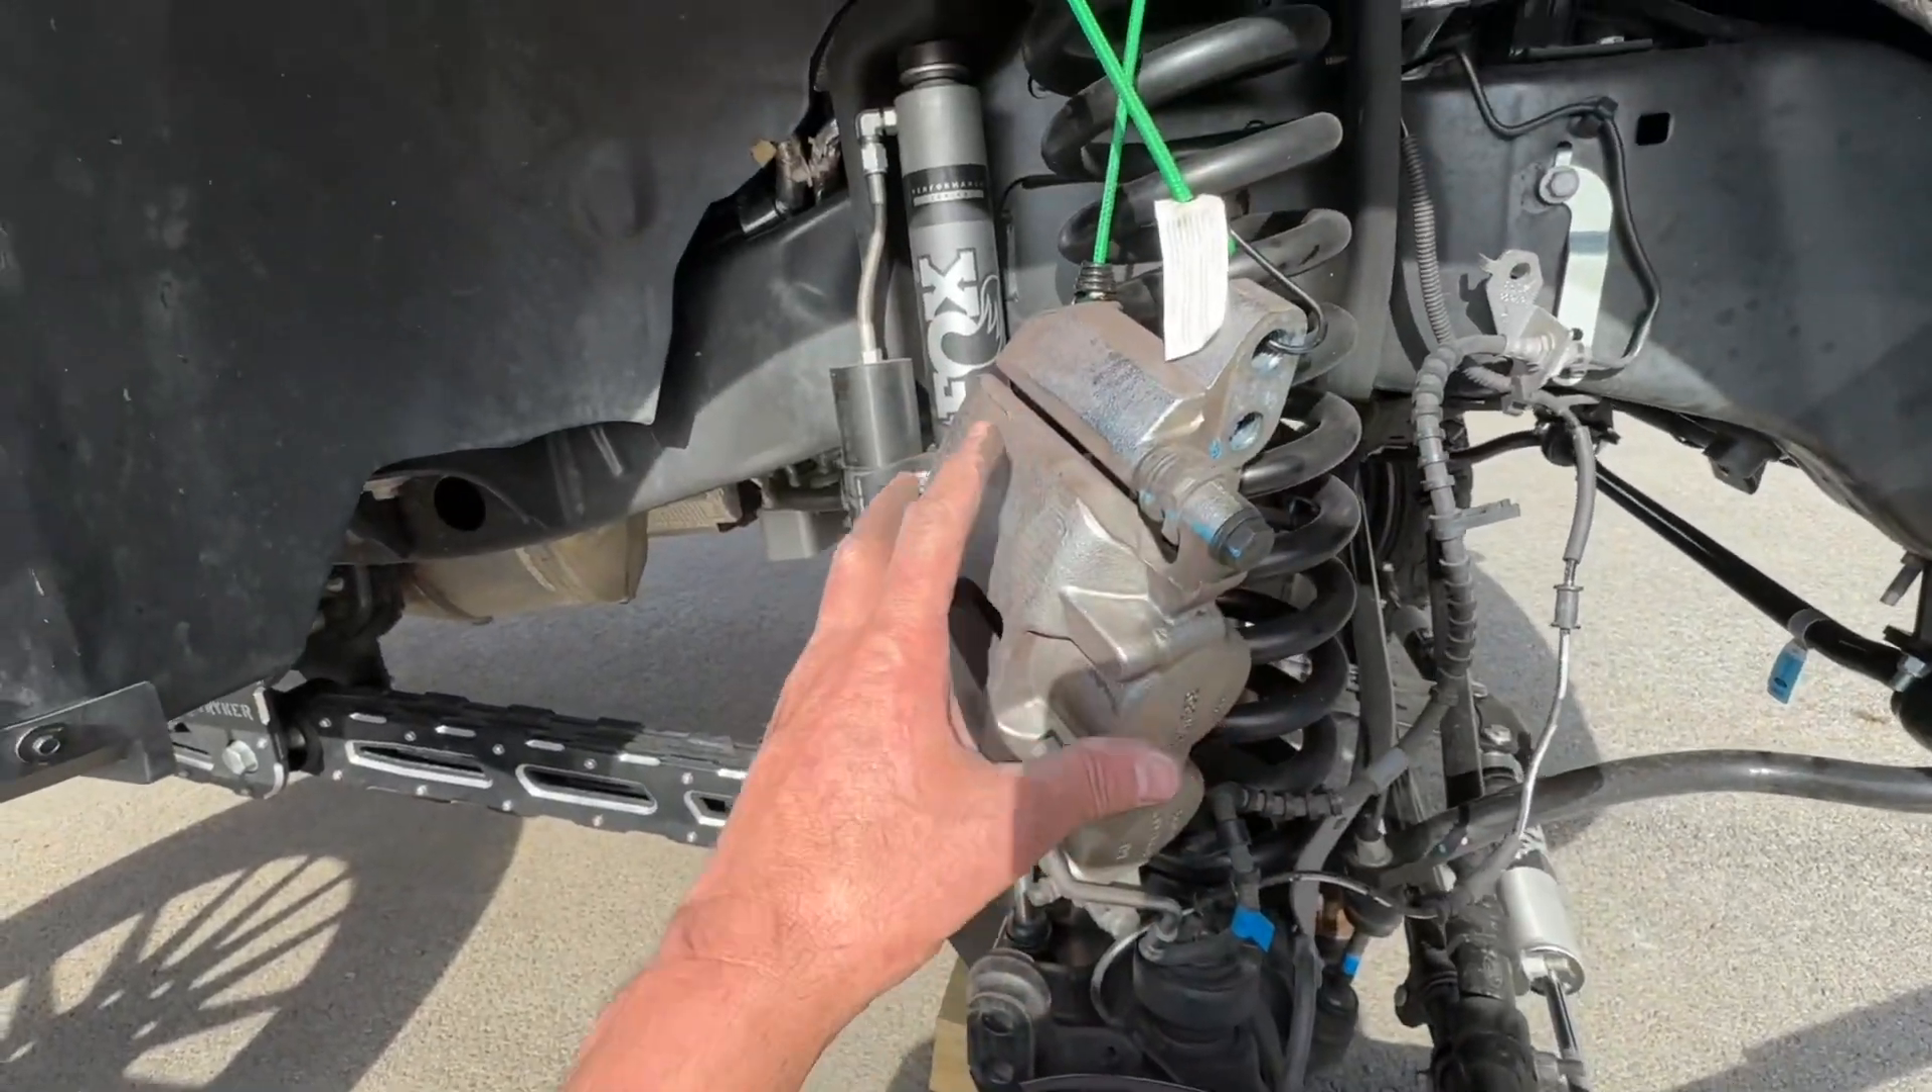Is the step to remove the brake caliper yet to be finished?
No.